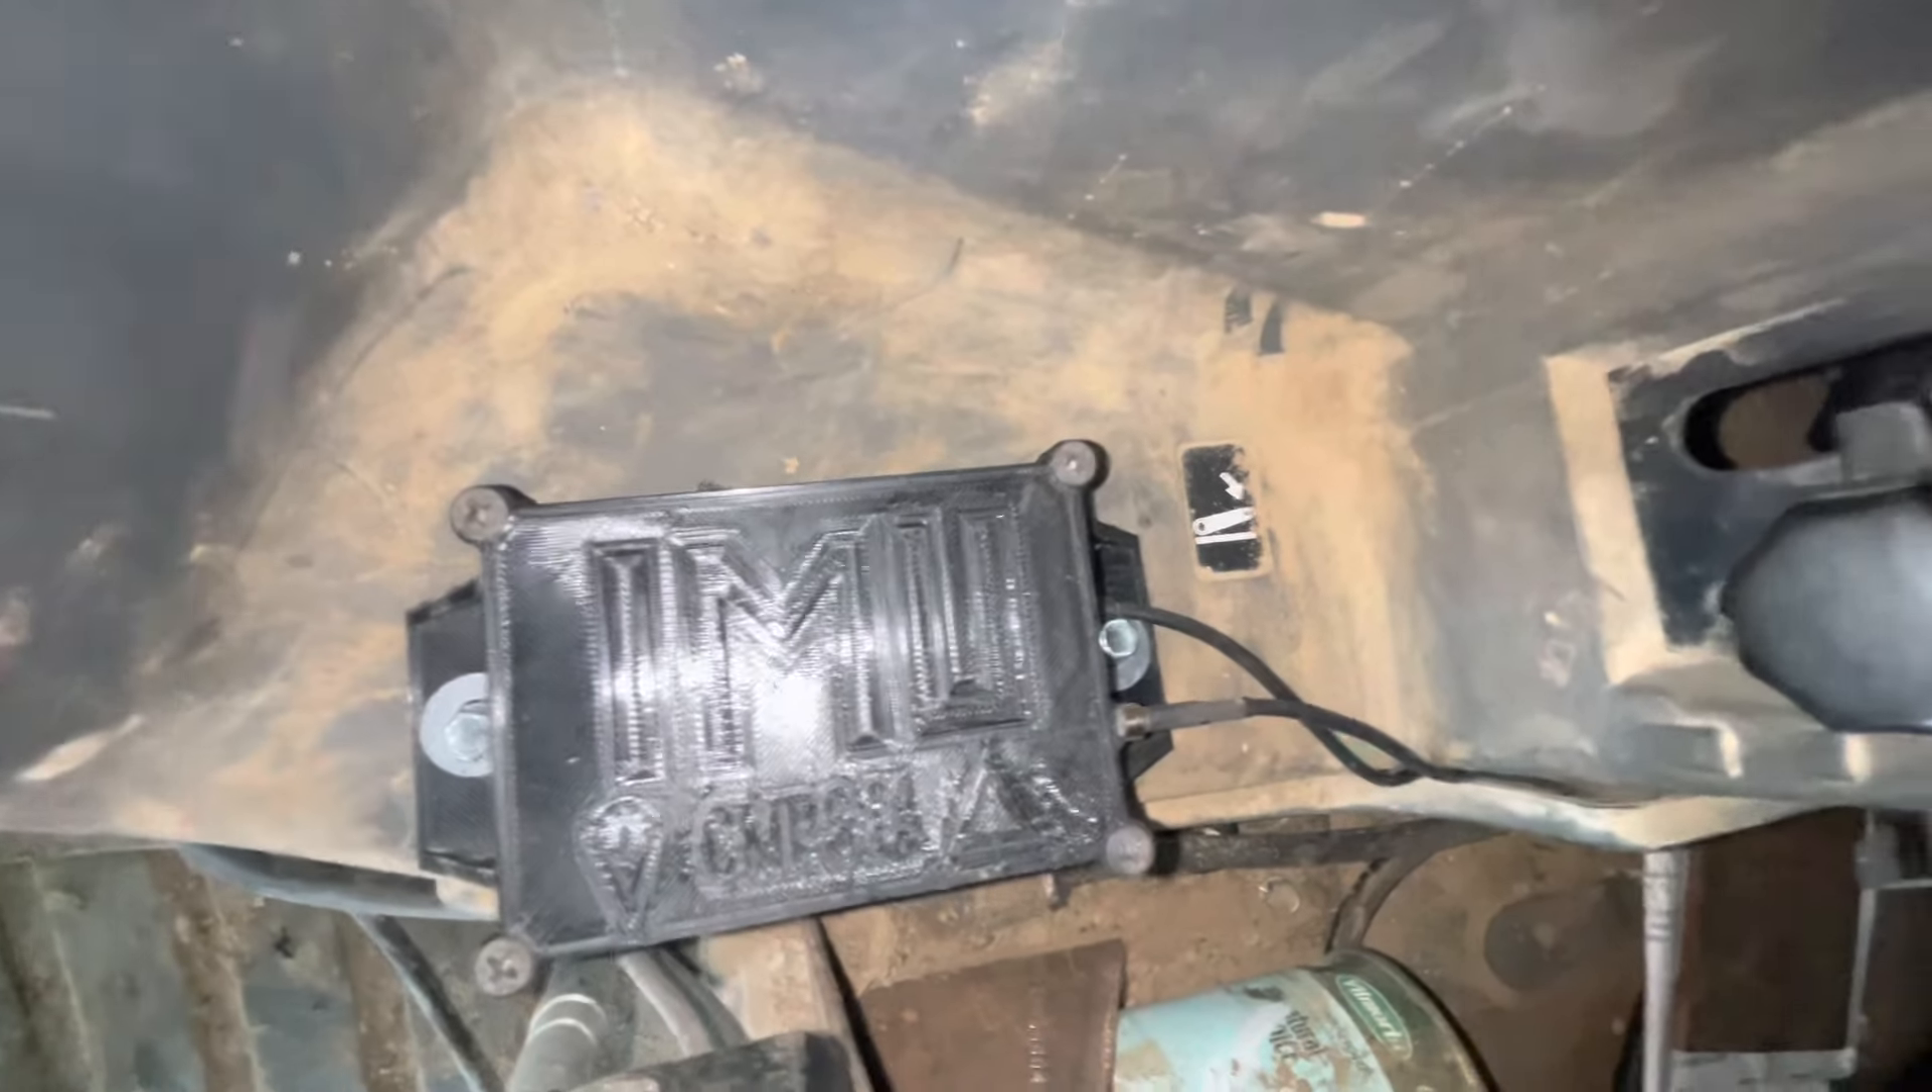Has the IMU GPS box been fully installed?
Yes.